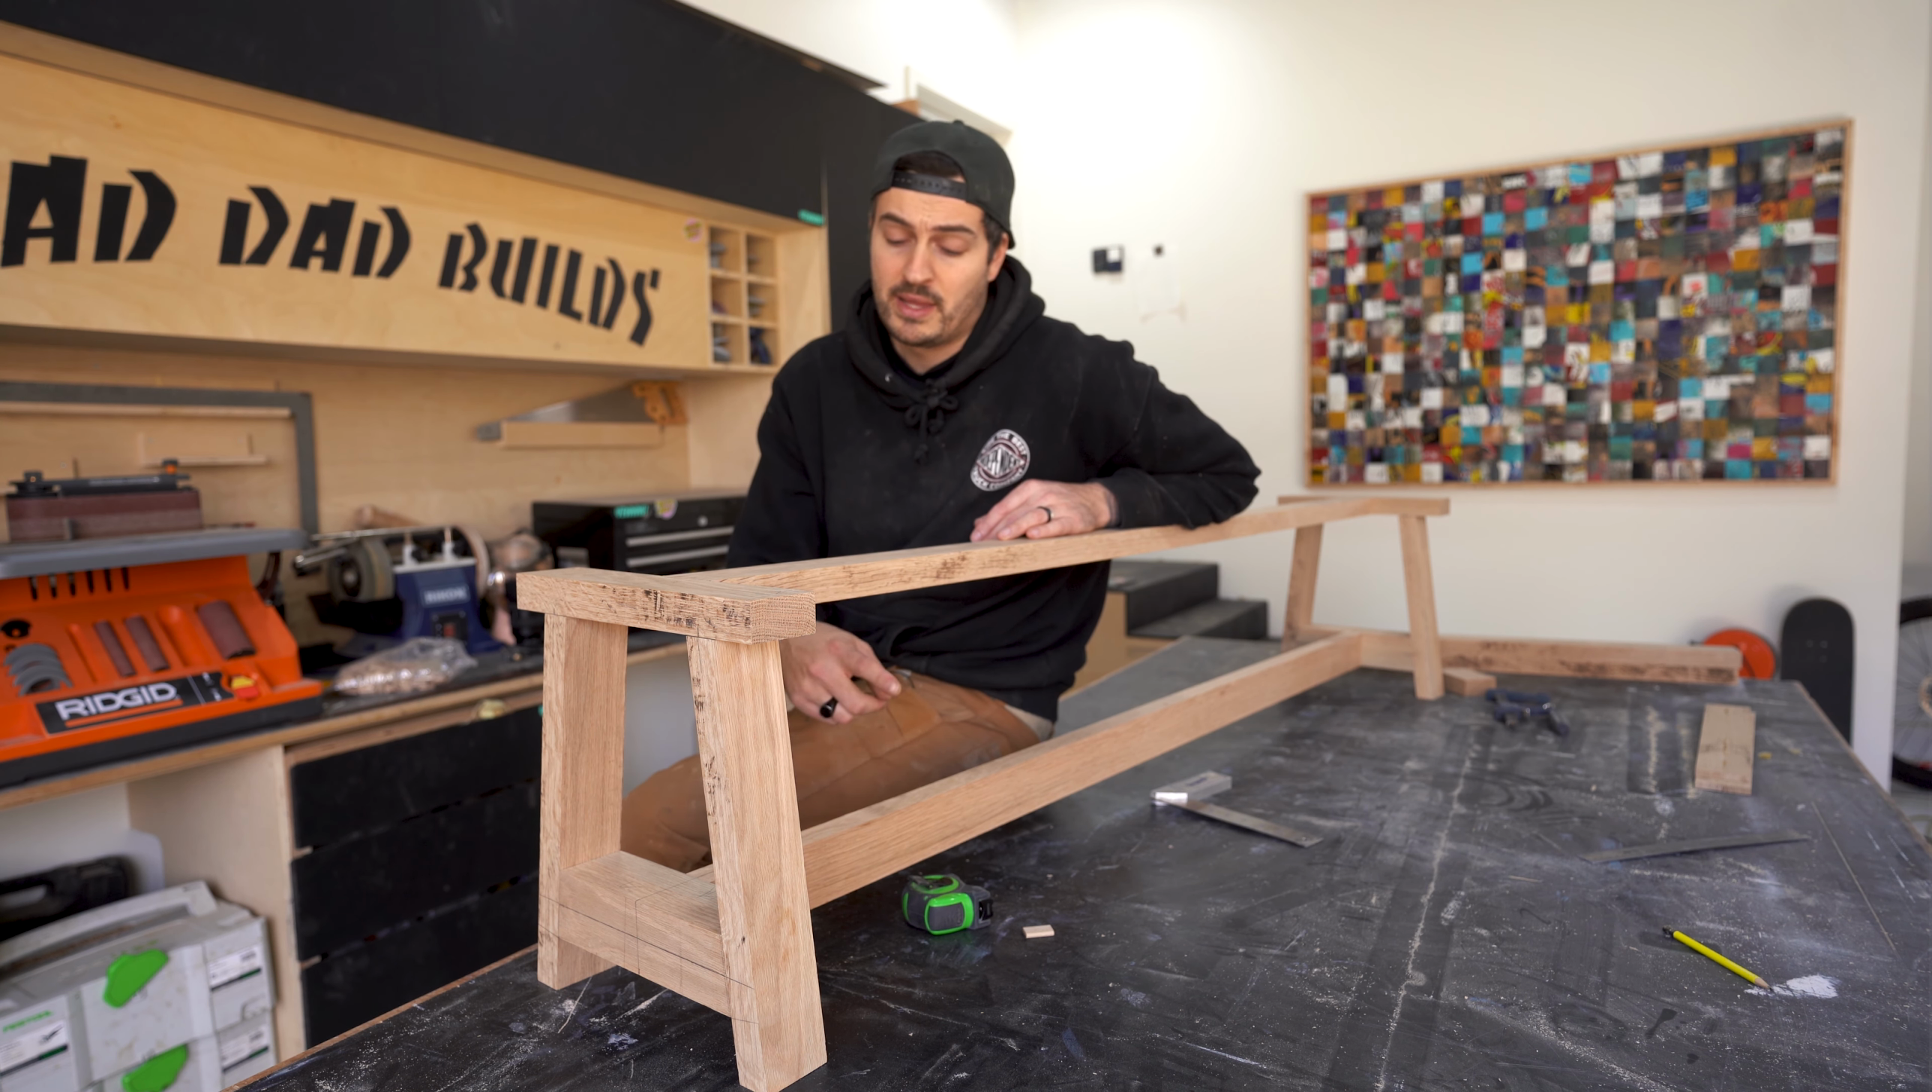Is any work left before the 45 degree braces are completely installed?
Yes.